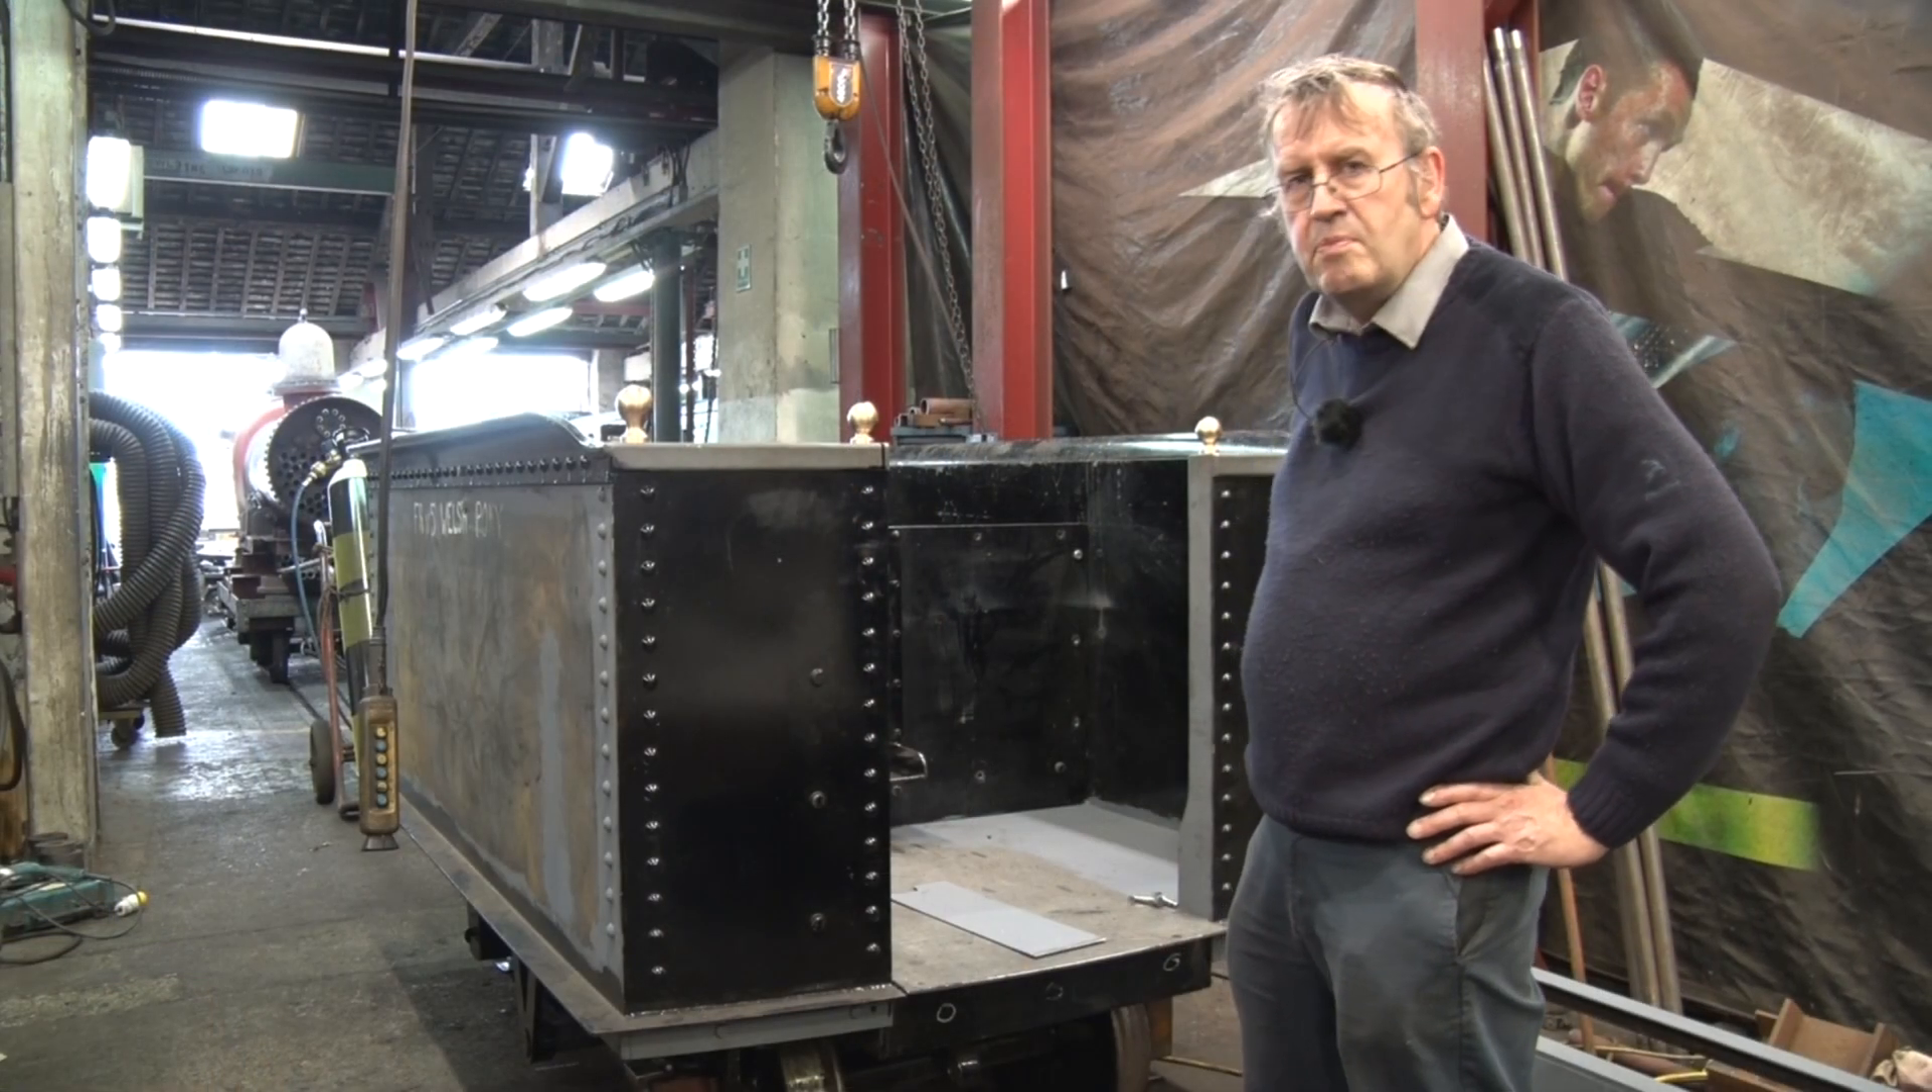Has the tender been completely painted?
No.